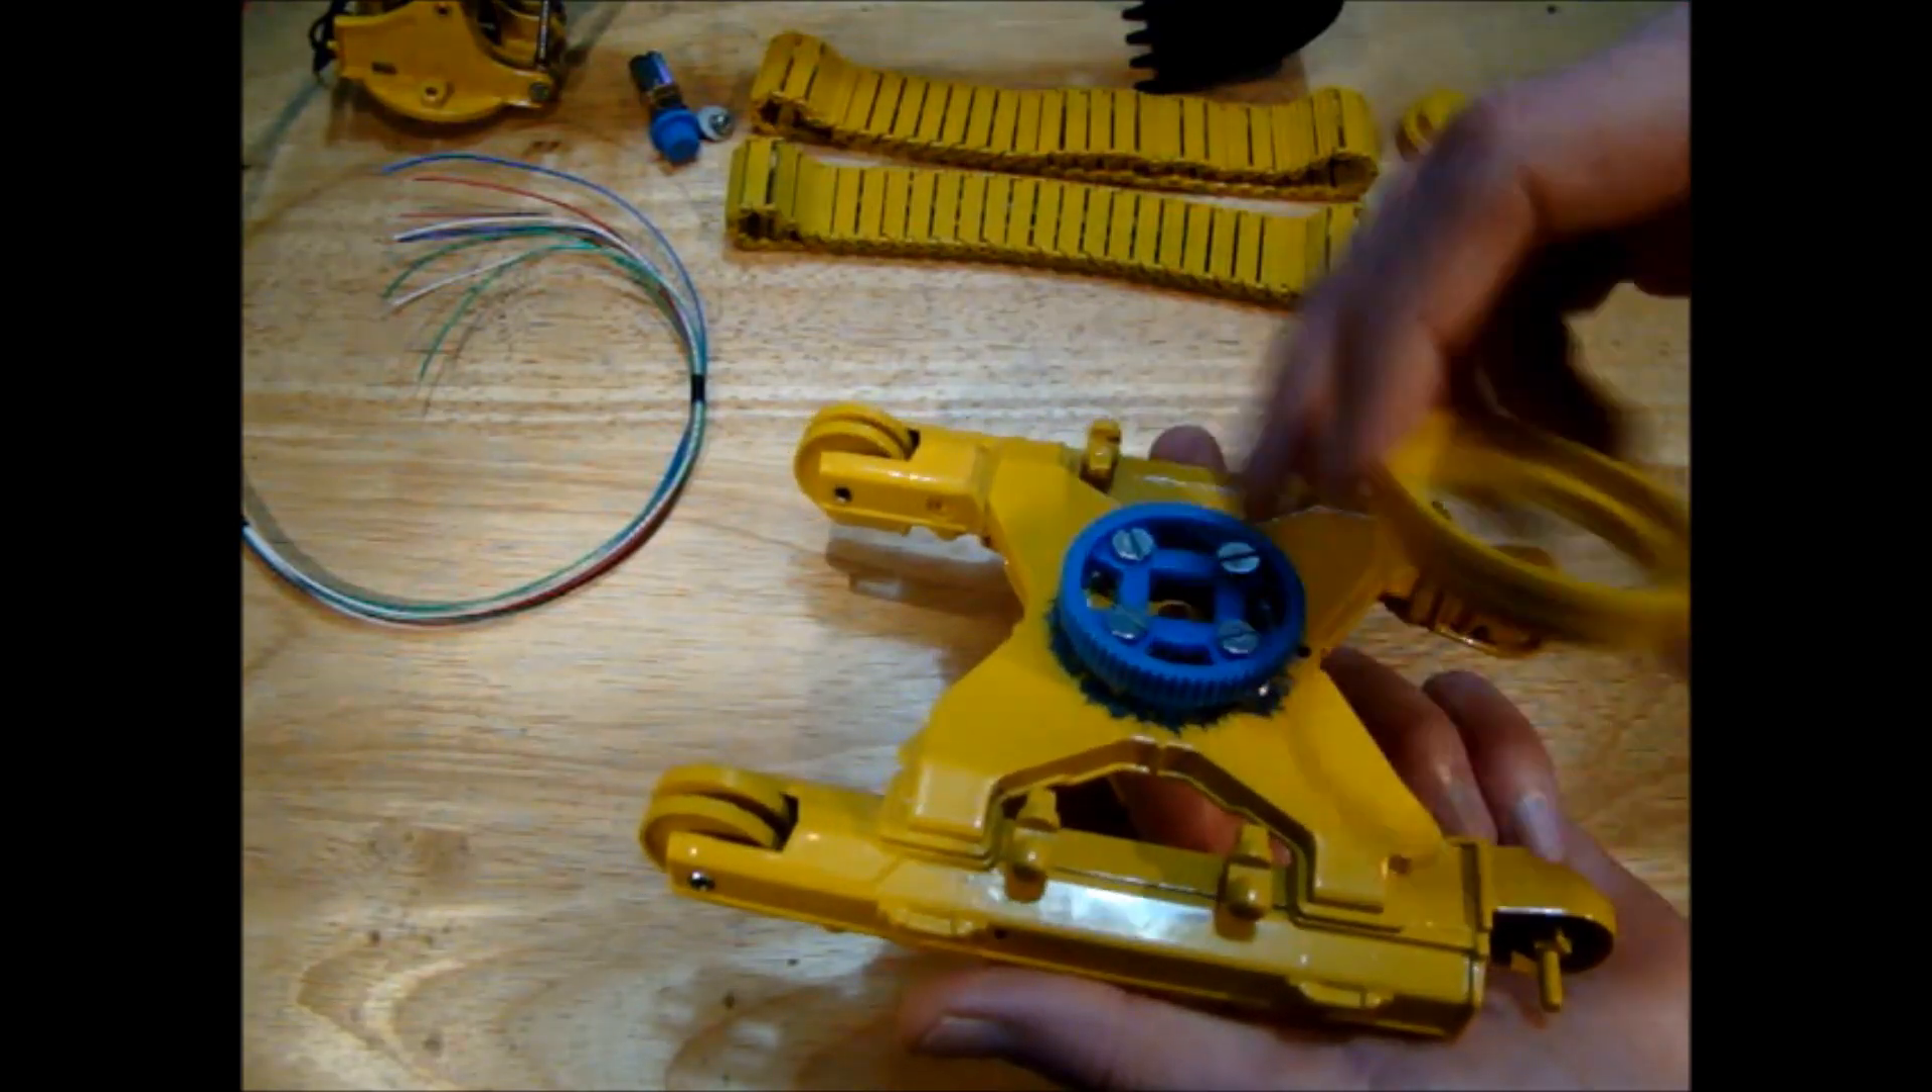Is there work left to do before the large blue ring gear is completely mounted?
No.